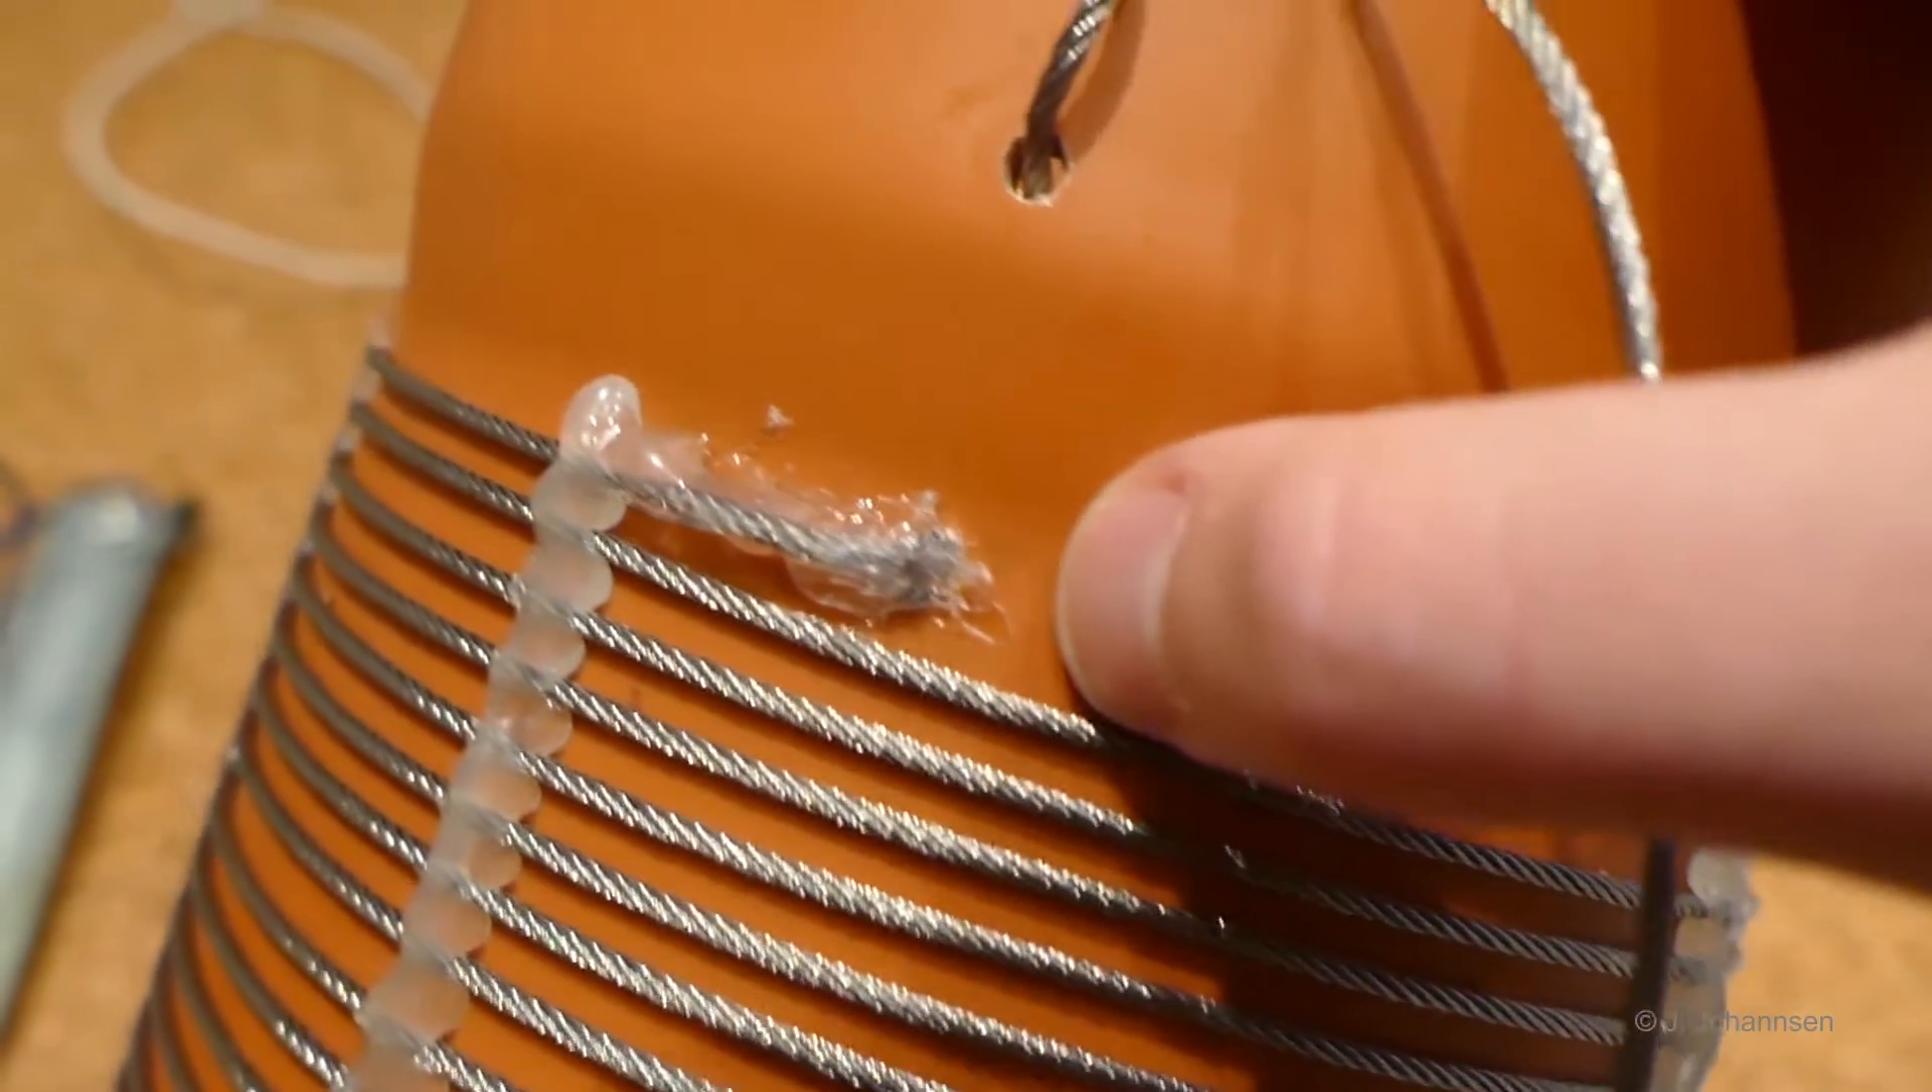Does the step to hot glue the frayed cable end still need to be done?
No.